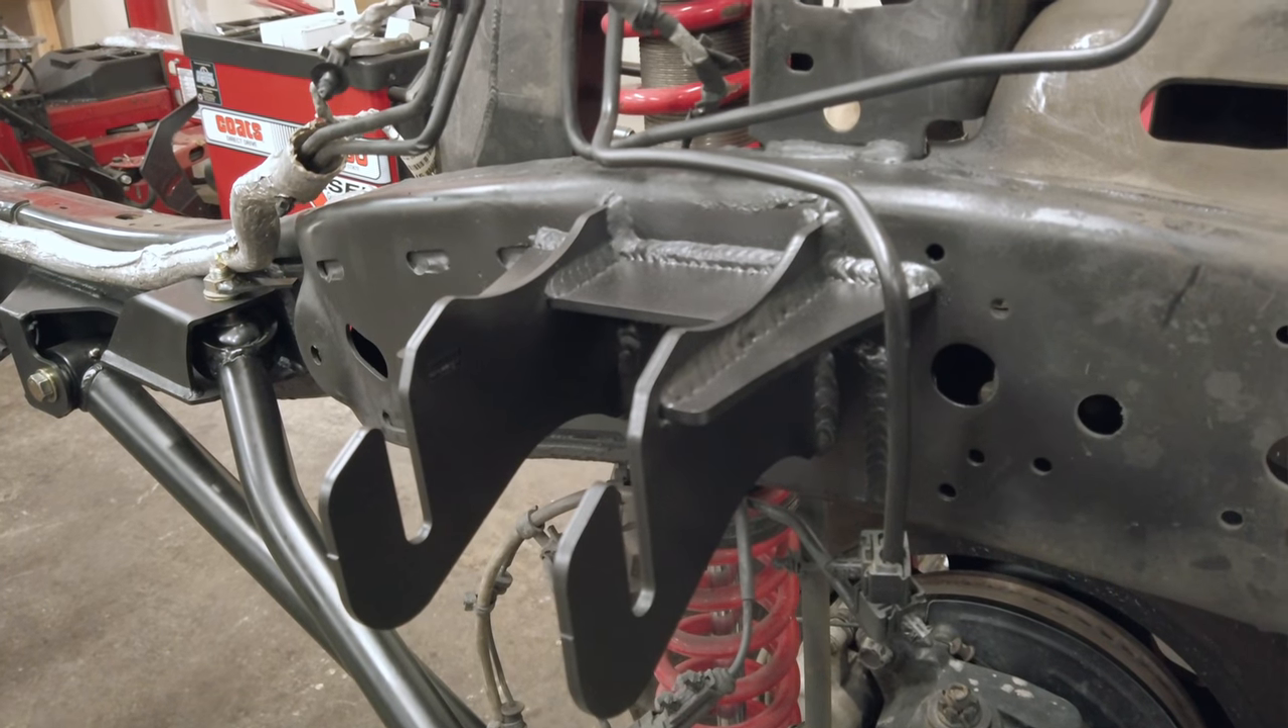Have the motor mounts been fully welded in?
Yes.